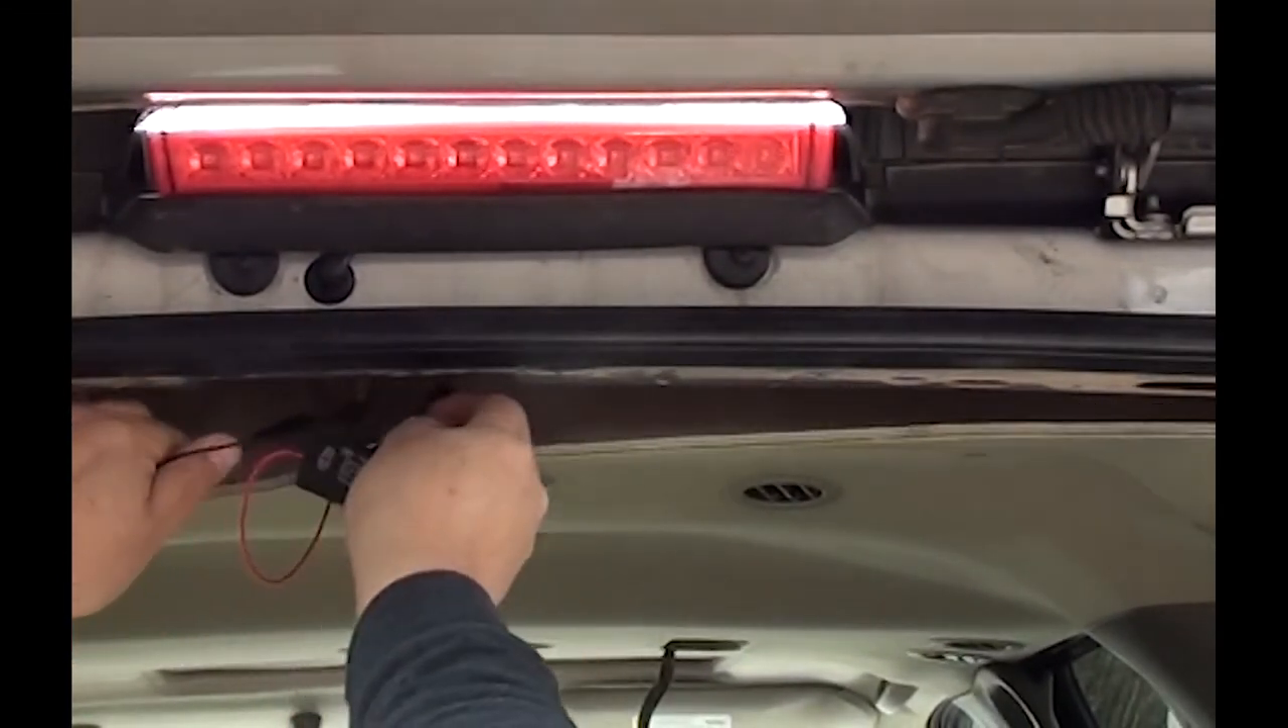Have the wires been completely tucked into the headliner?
No.